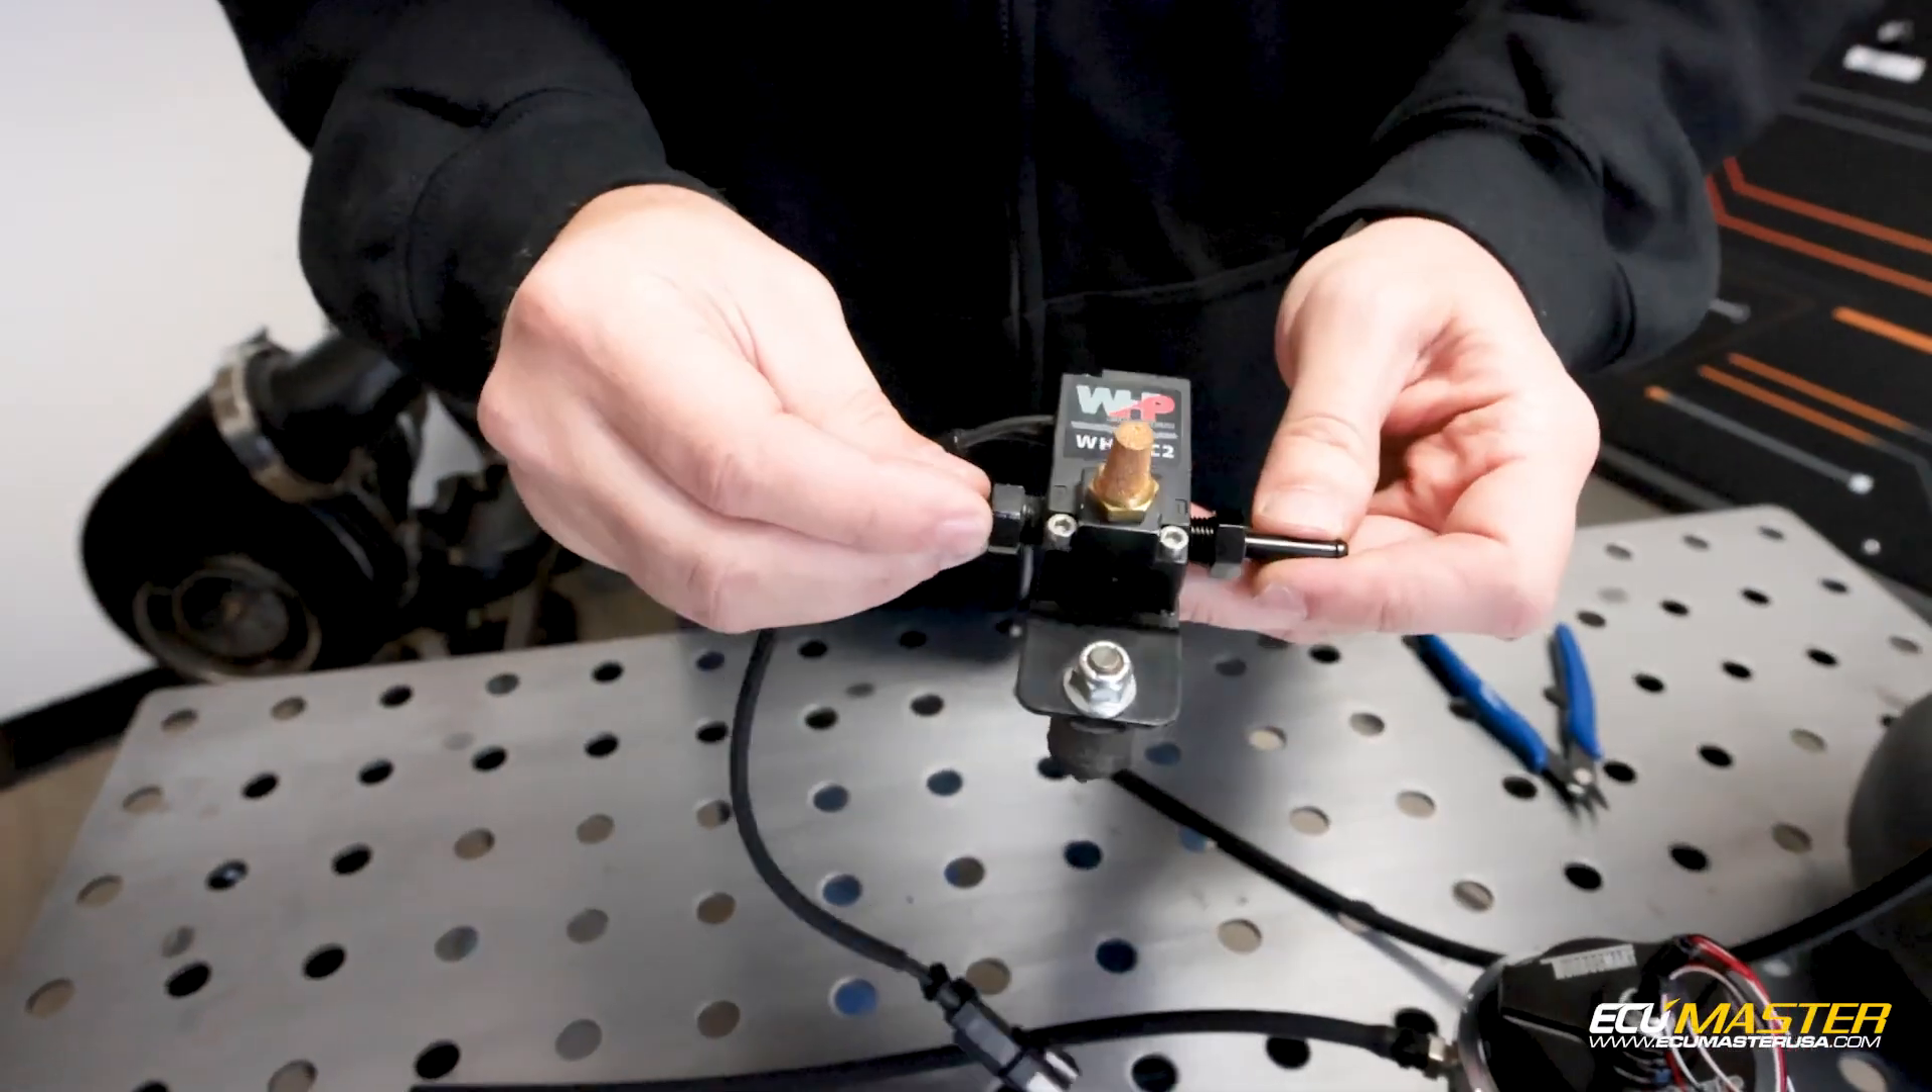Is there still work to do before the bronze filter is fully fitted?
No.